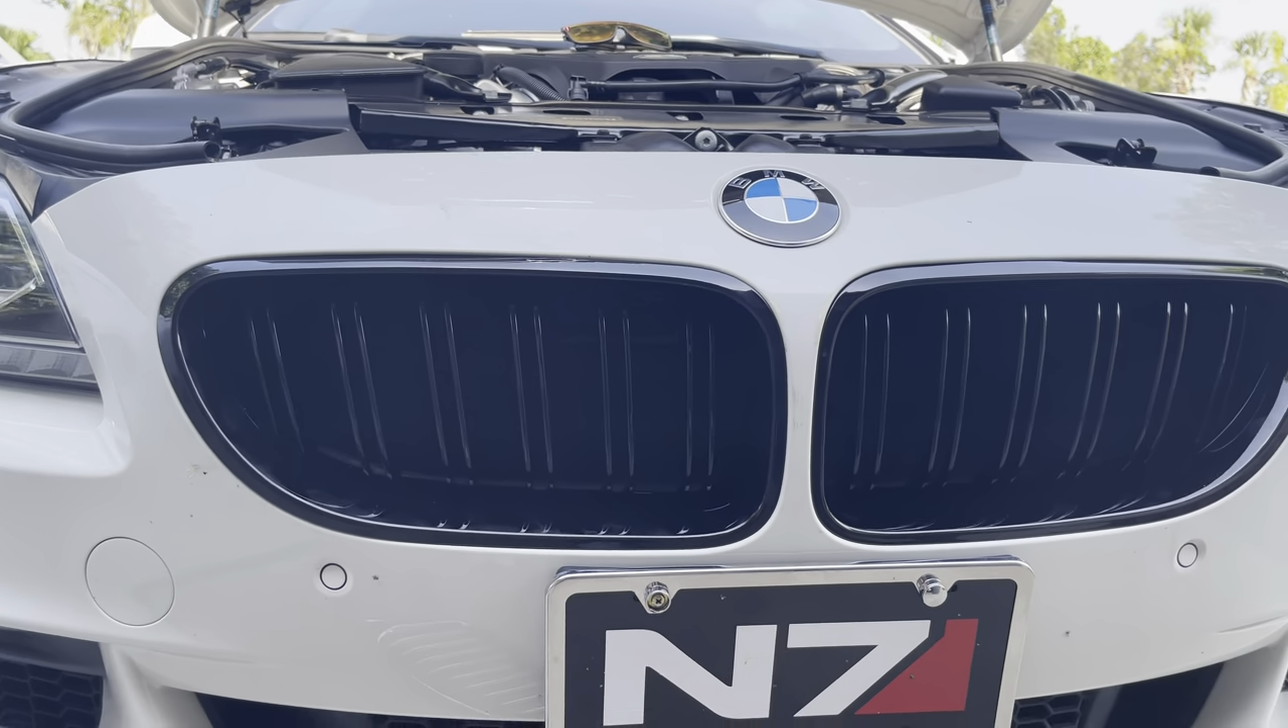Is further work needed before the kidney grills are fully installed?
No.